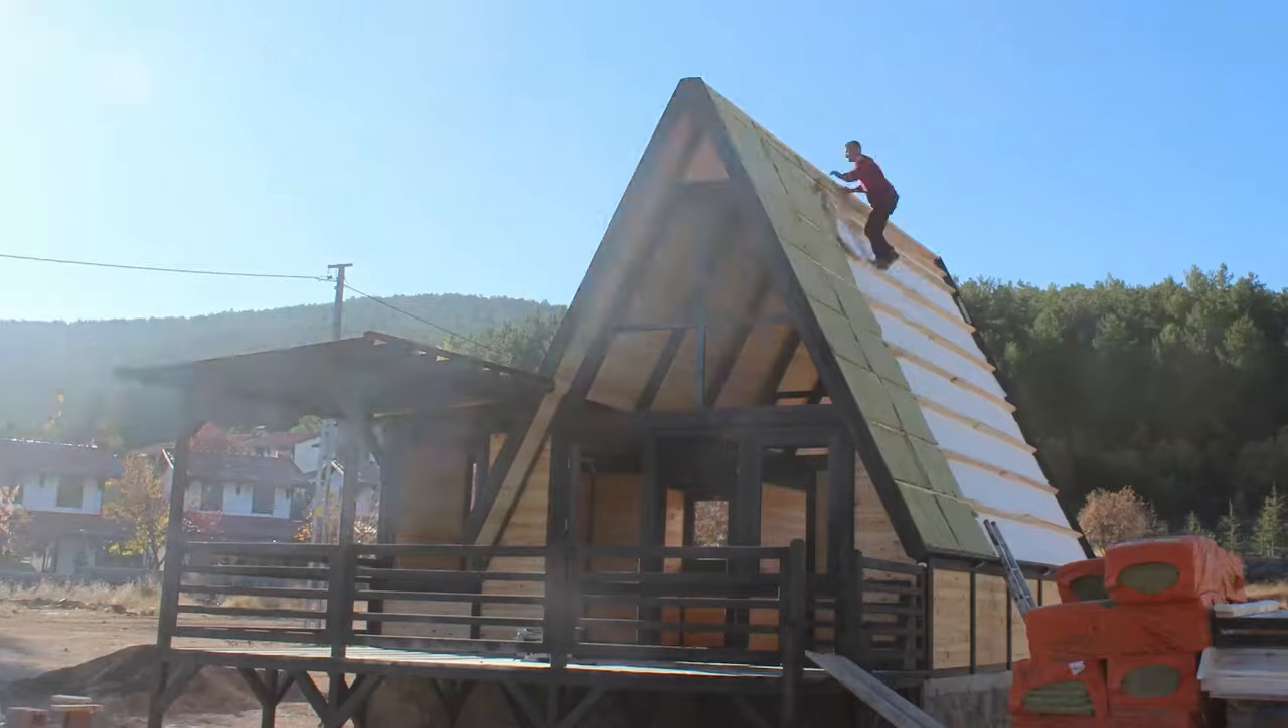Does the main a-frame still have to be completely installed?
No.